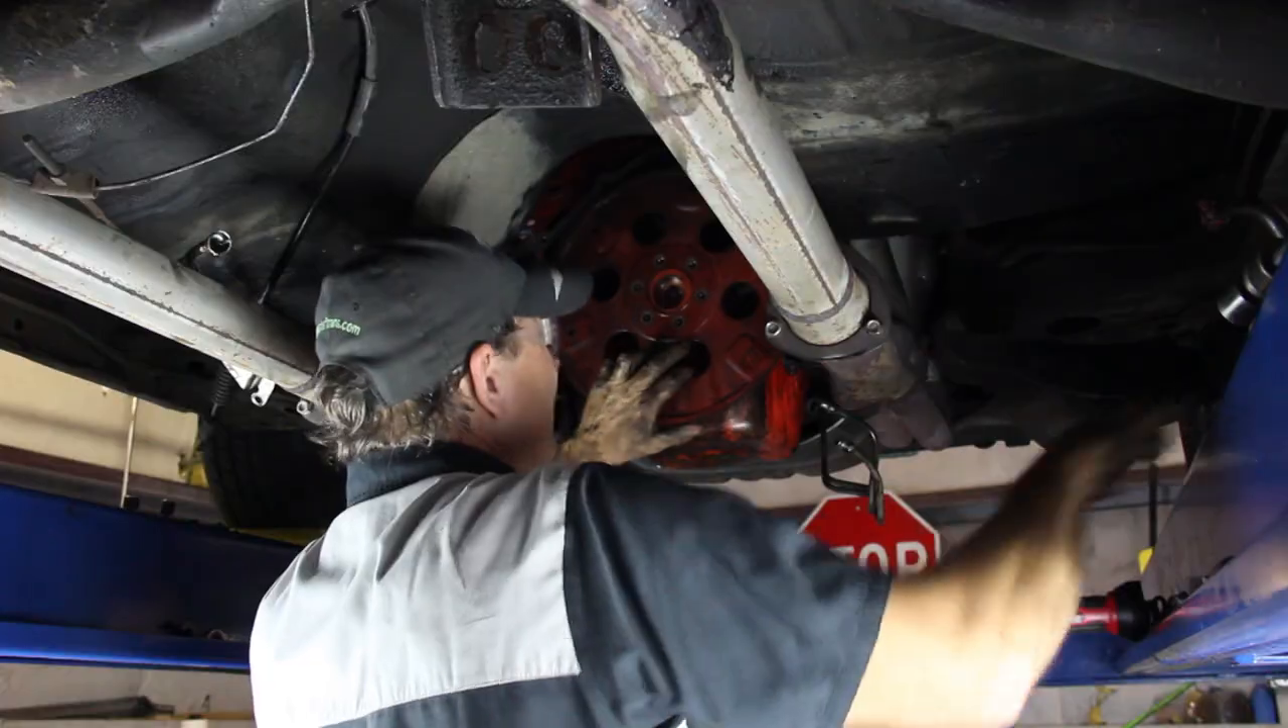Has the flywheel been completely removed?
No.